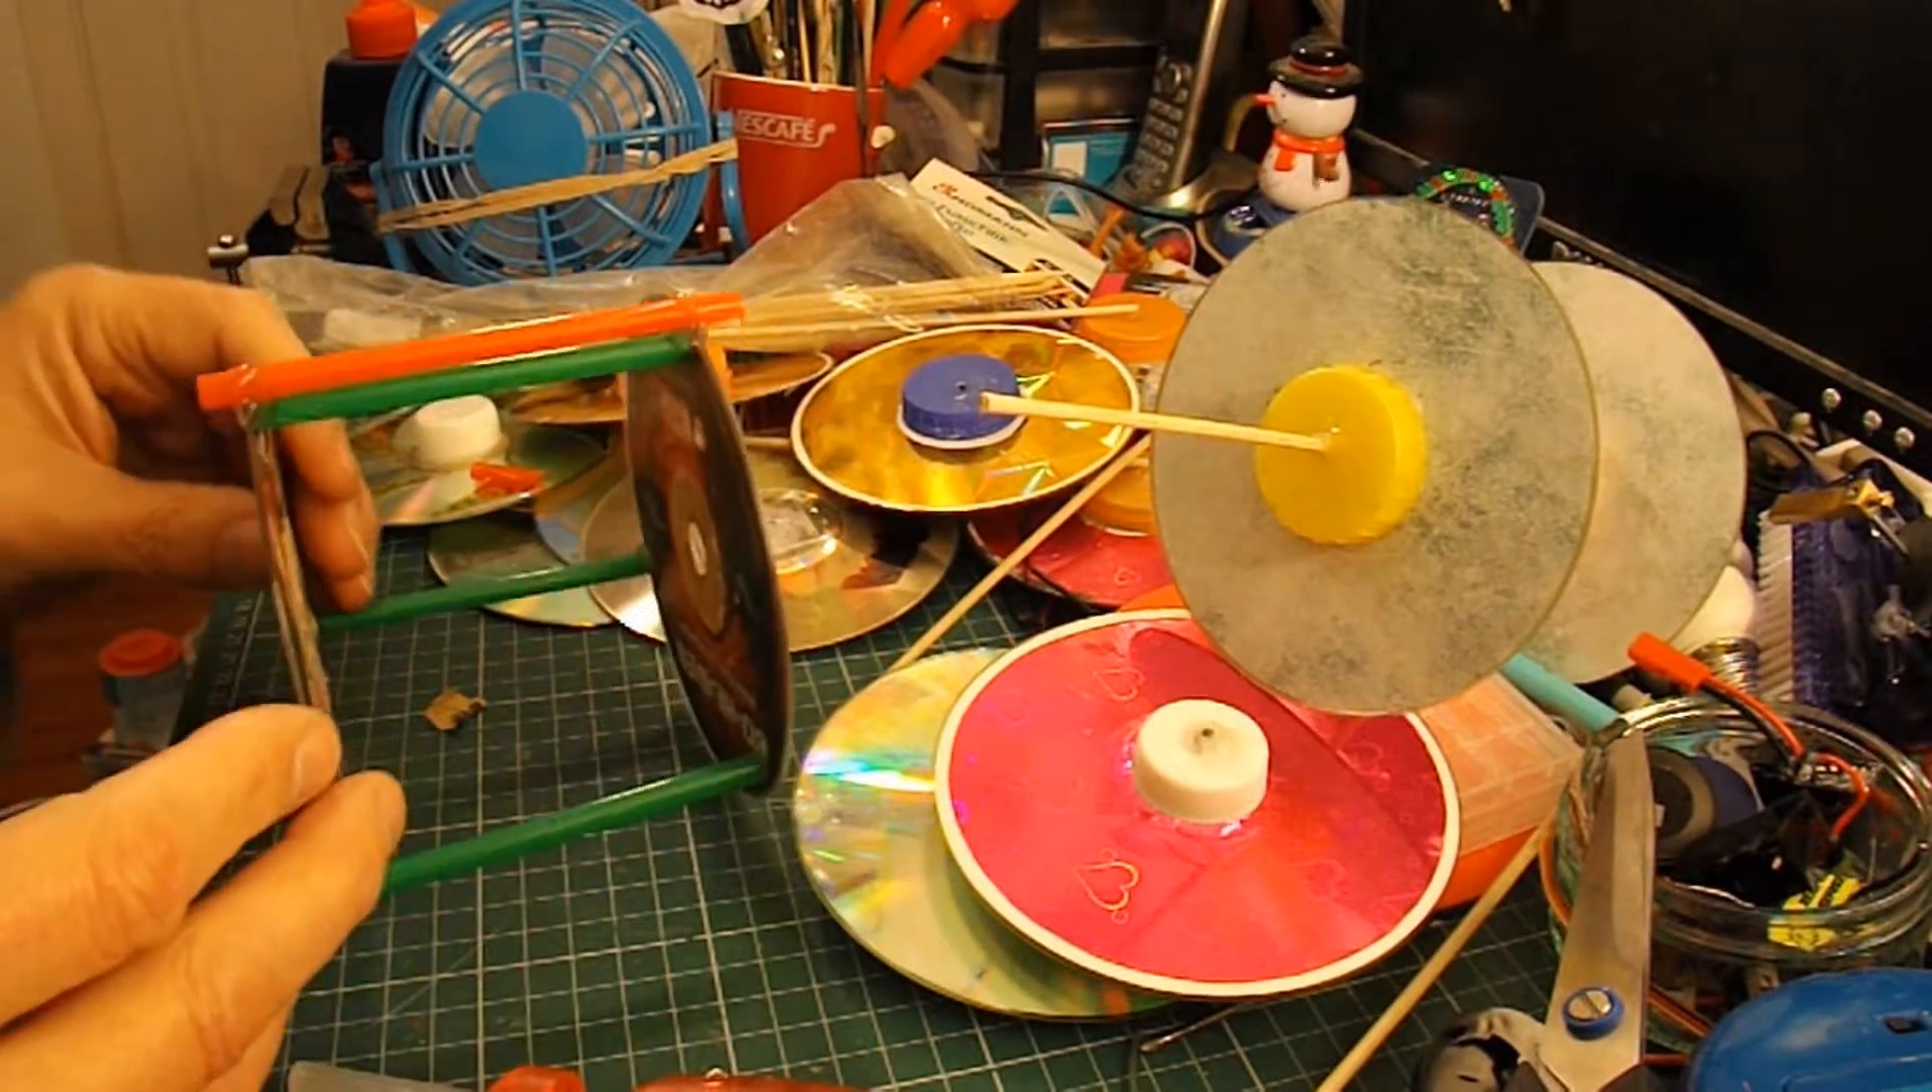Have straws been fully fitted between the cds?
Yes.